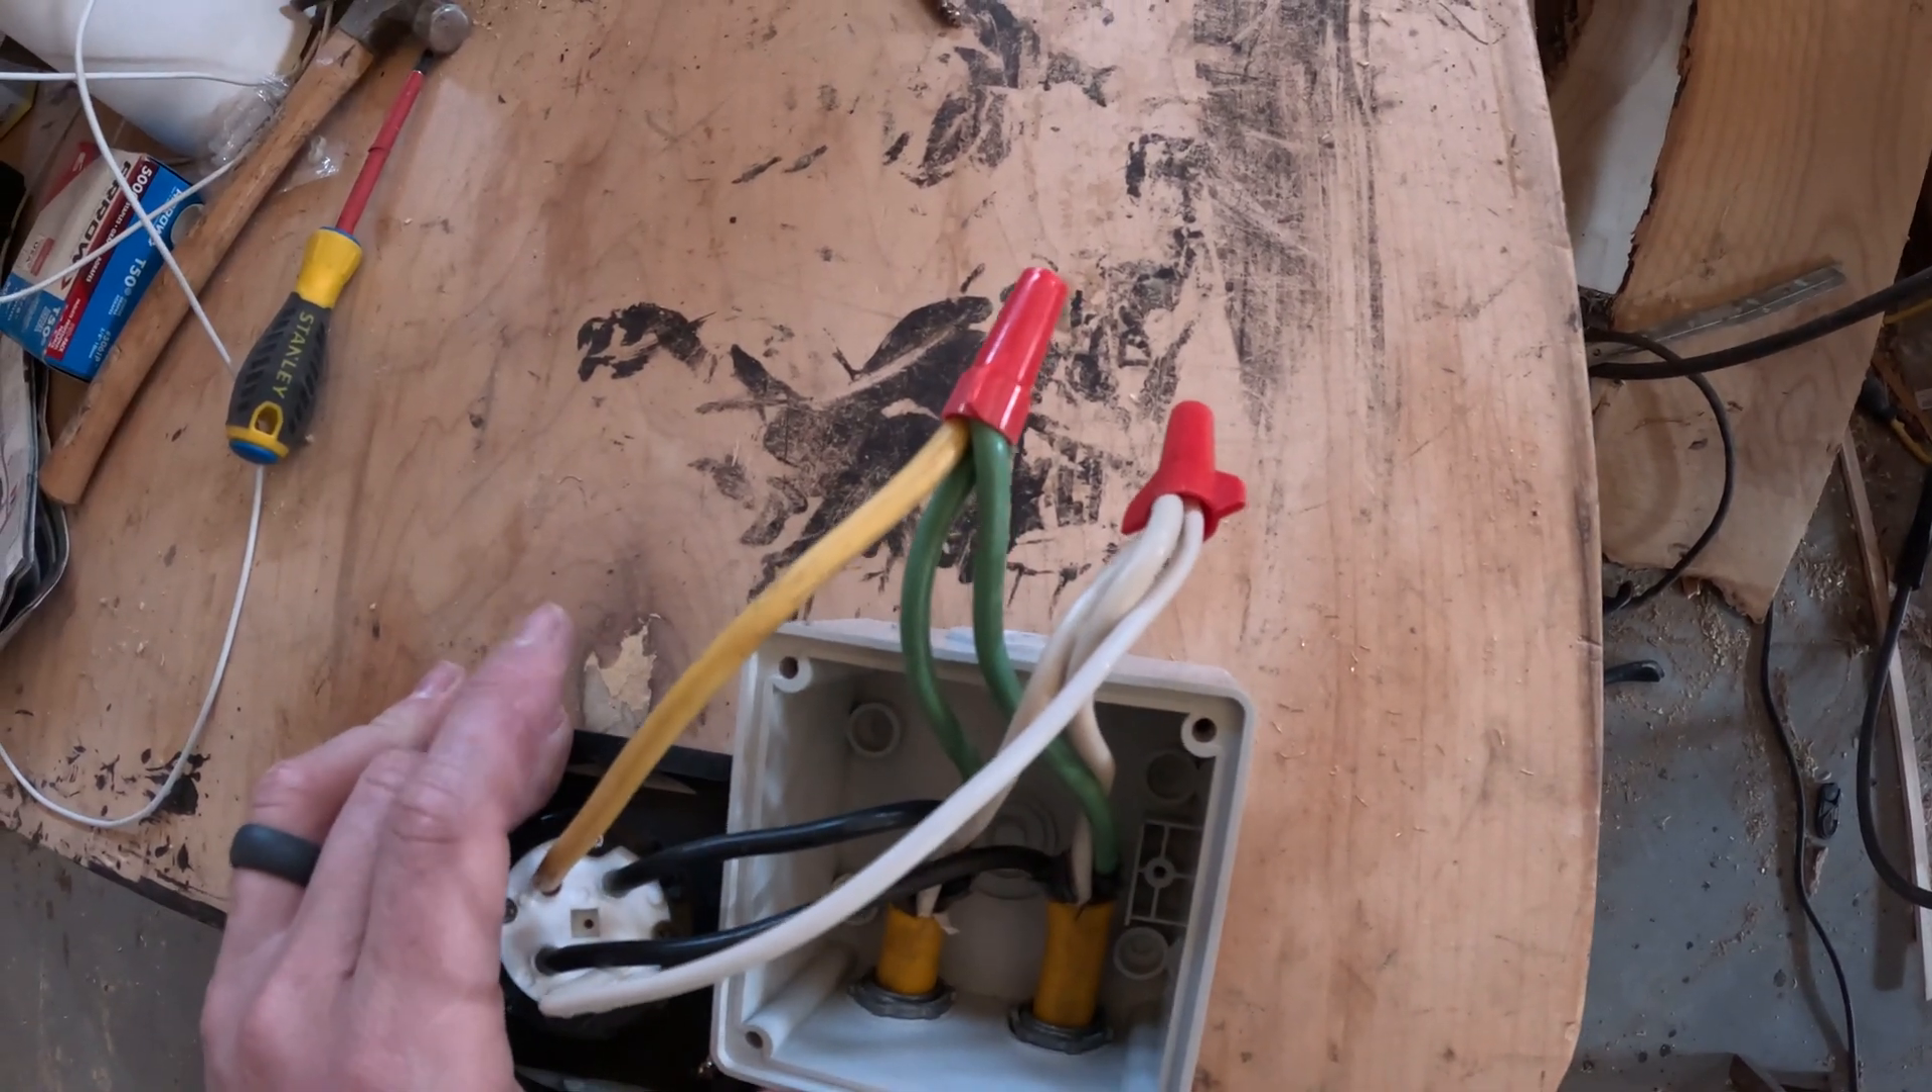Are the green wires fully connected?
Yes.